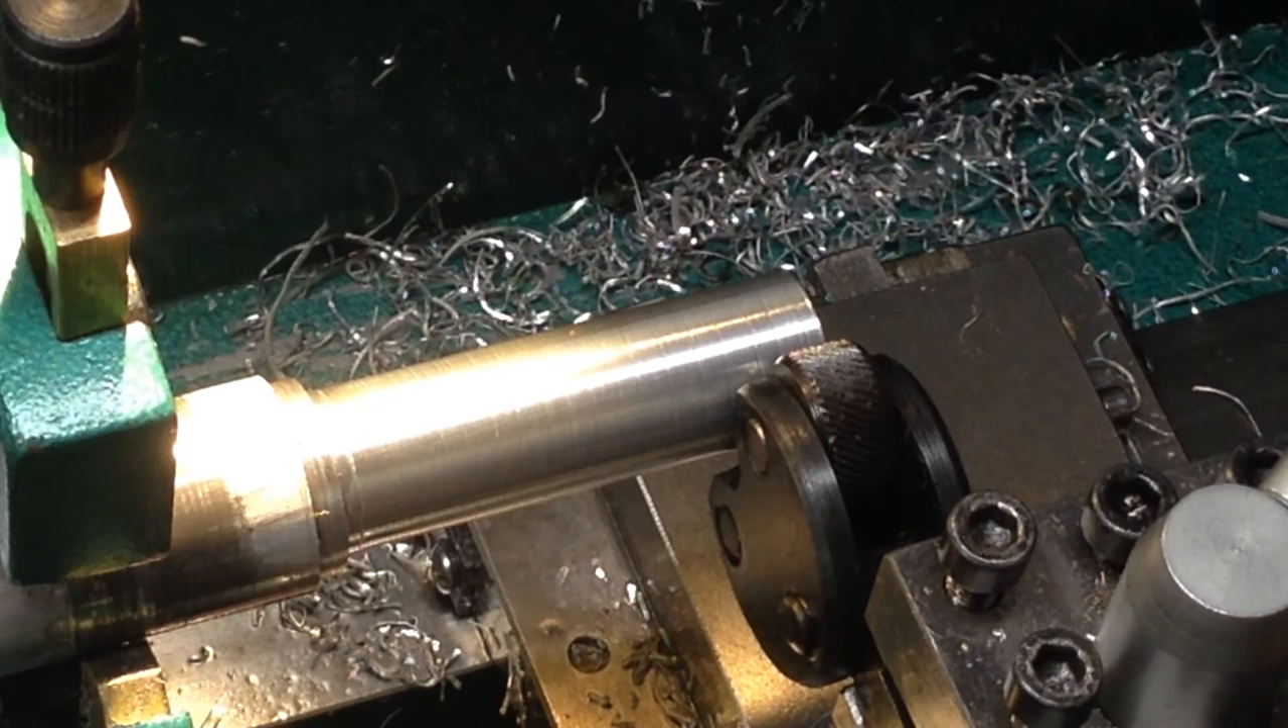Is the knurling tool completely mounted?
Yes.